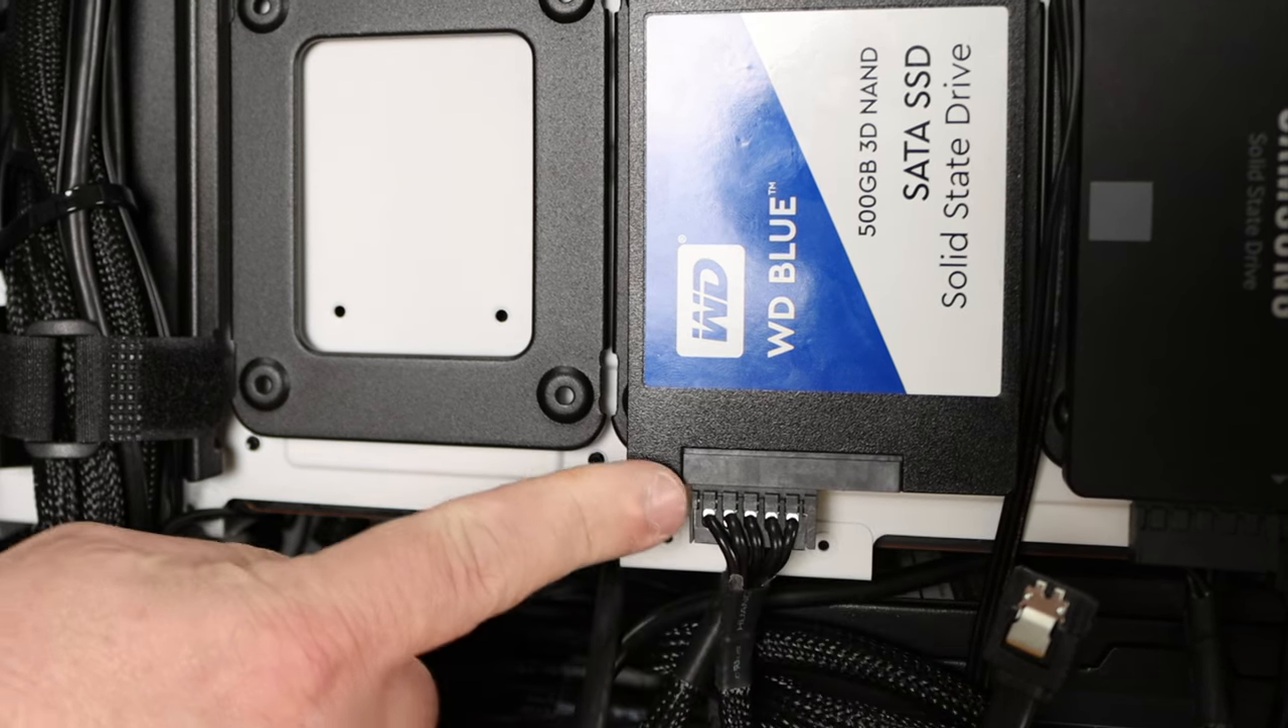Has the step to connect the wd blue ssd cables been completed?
No.